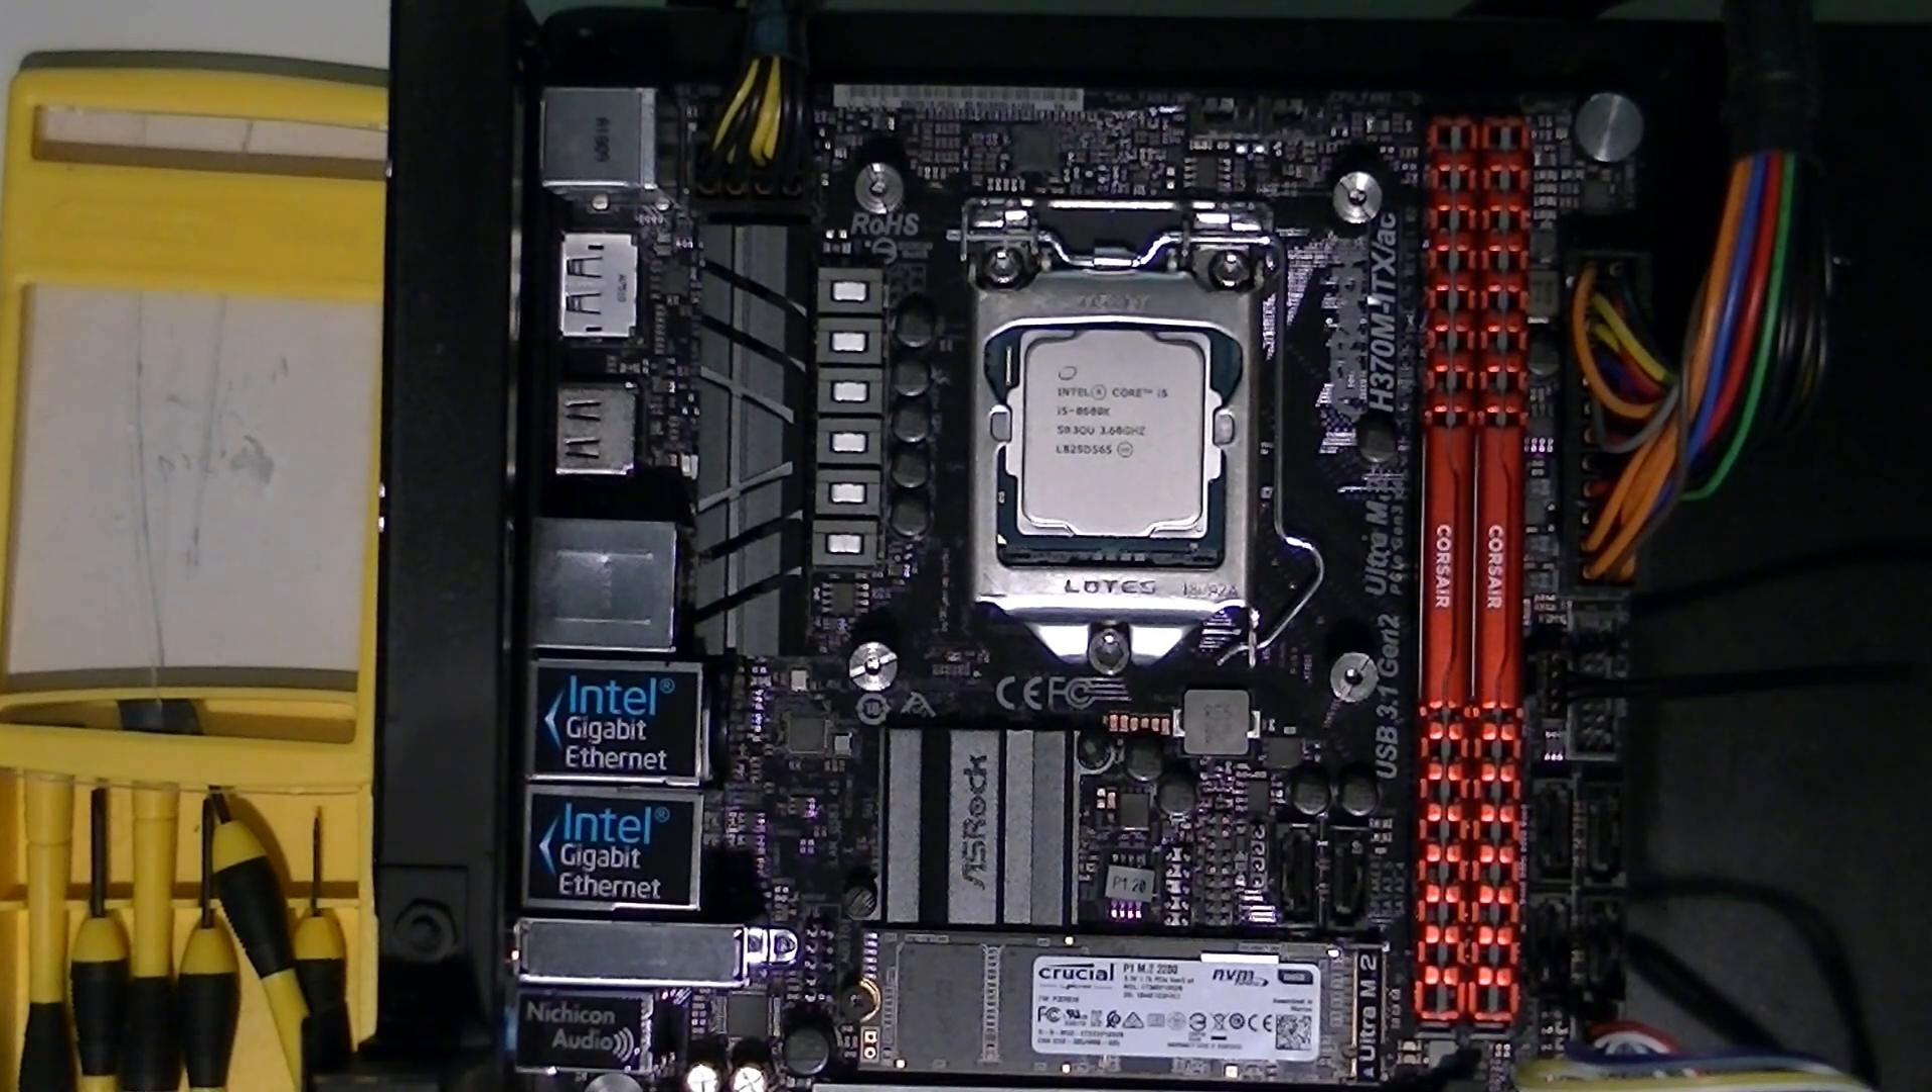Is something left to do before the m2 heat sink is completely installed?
Yes.